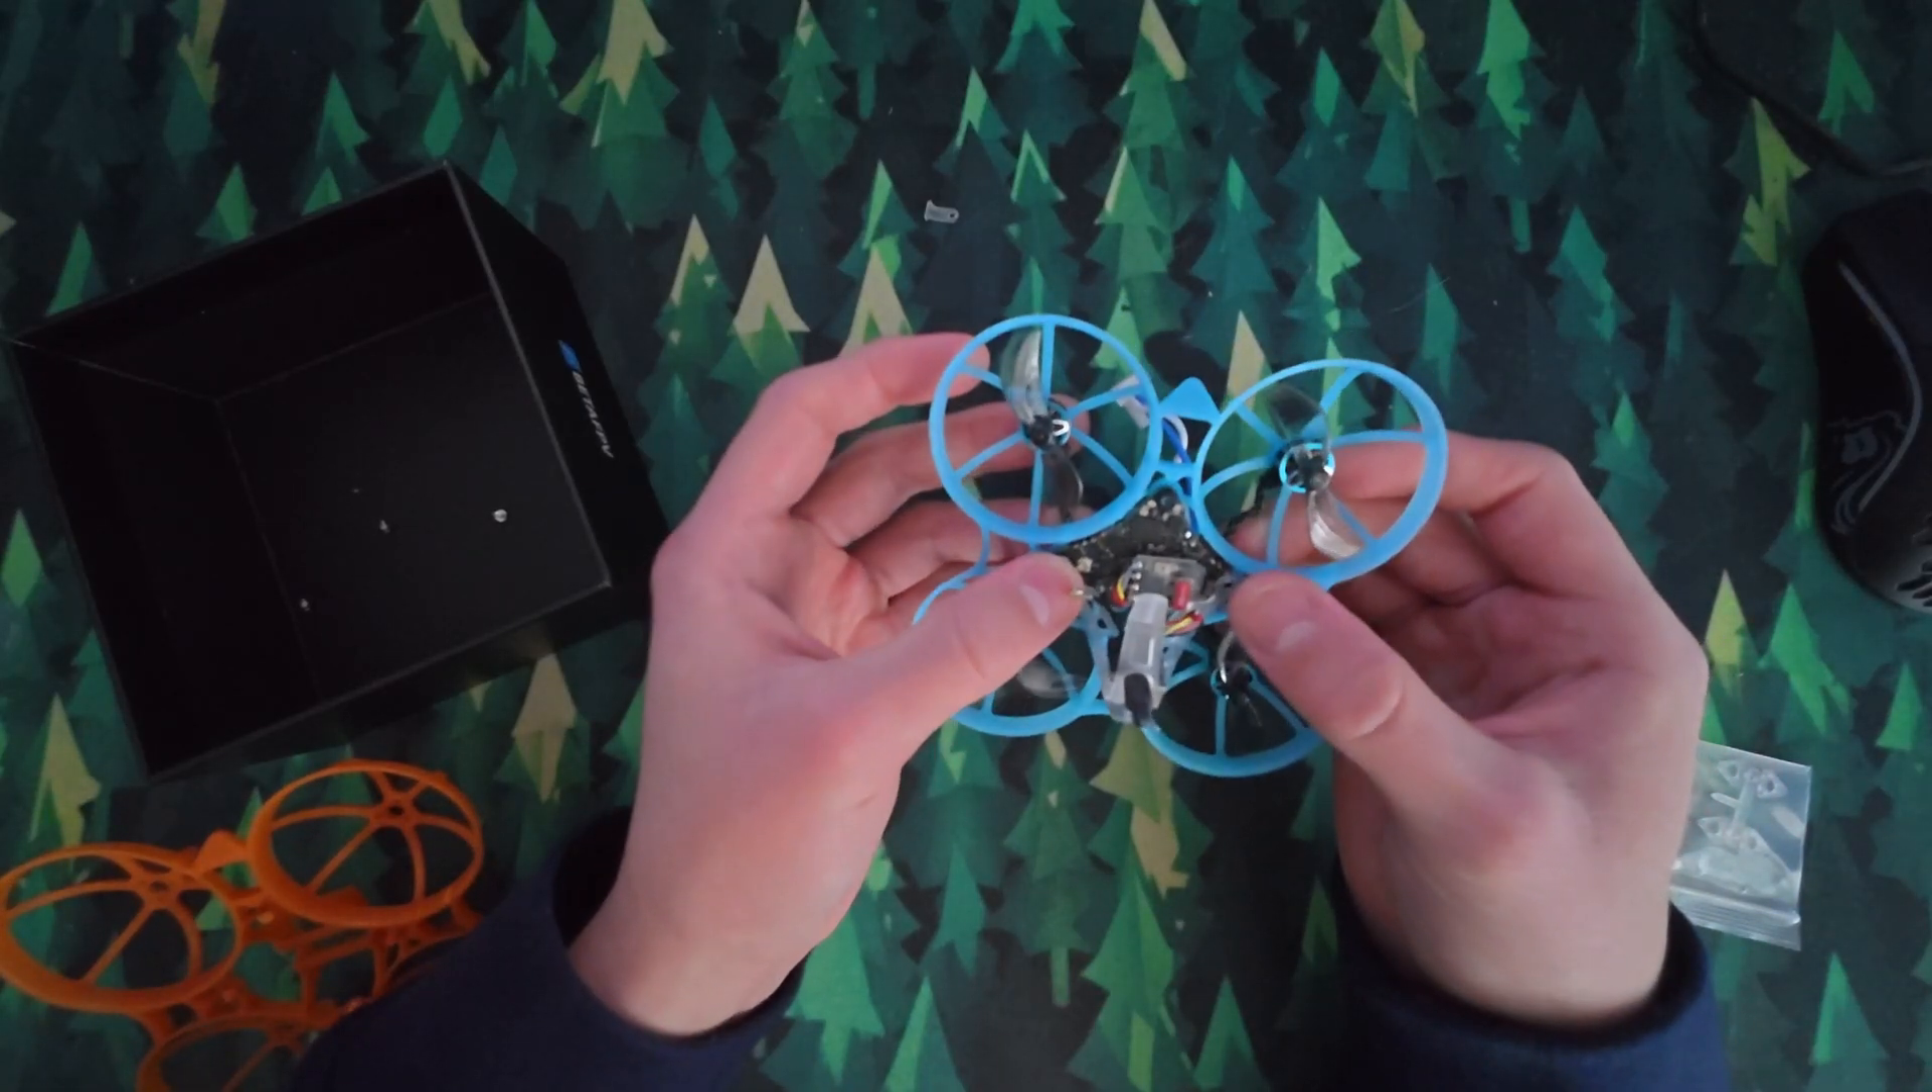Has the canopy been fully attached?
No.